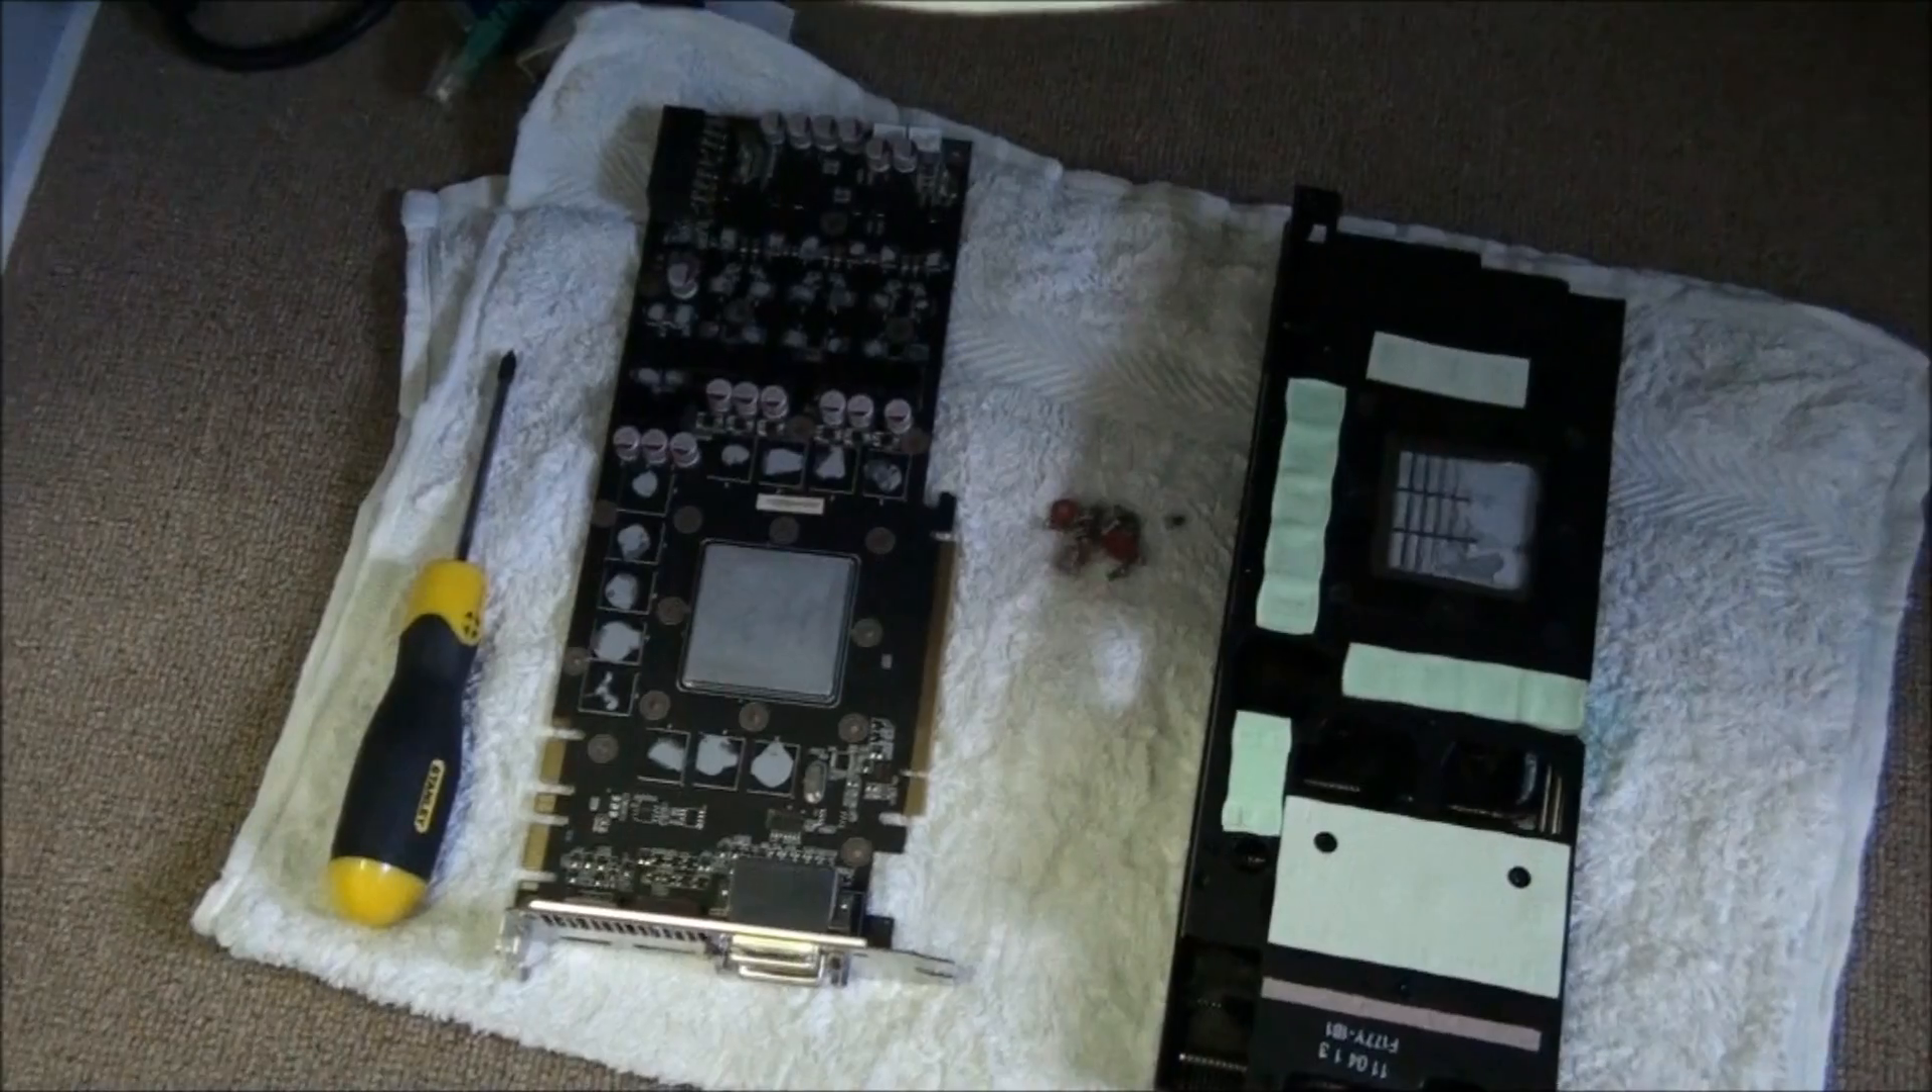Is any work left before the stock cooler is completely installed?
Yes.